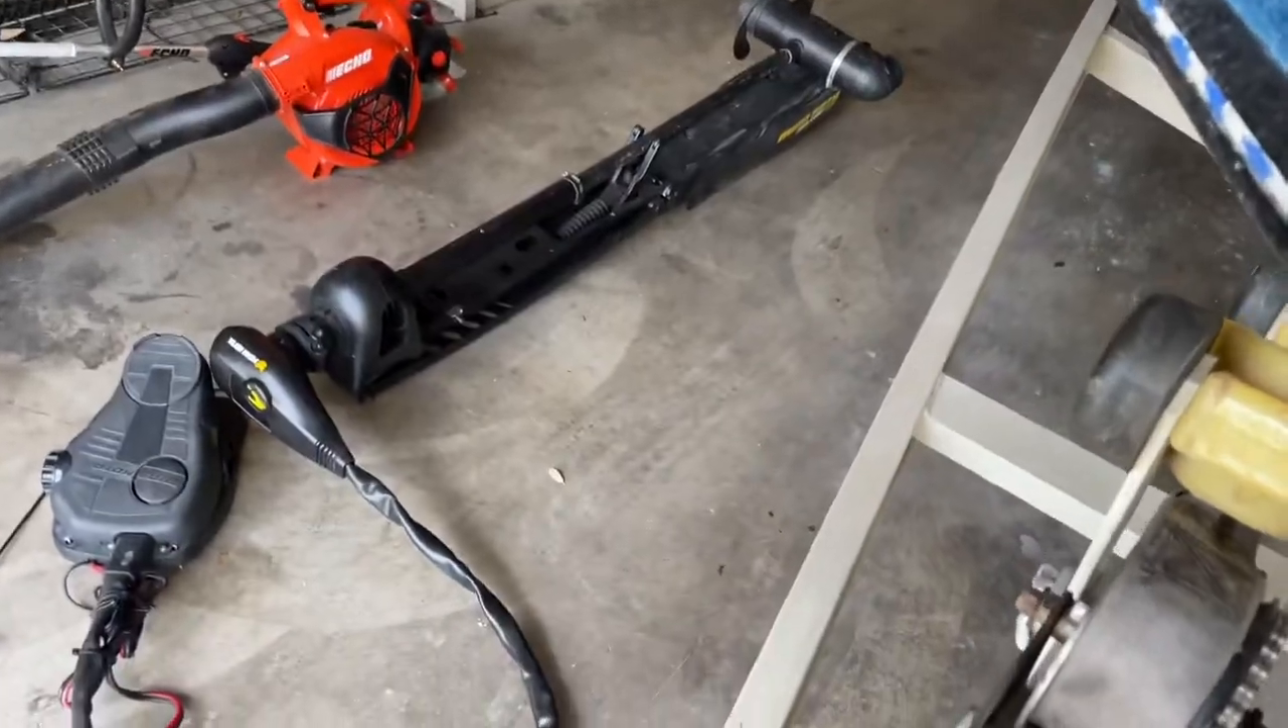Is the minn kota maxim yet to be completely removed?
No.